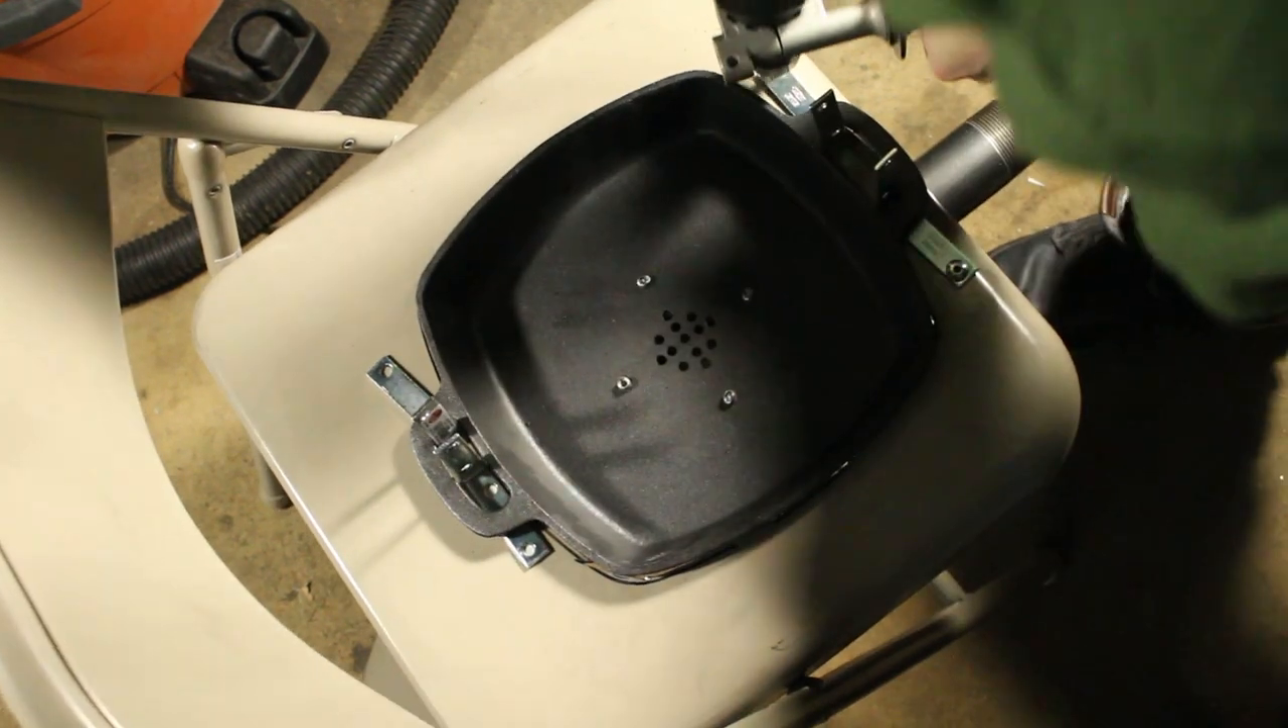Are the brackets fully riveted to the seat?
No.